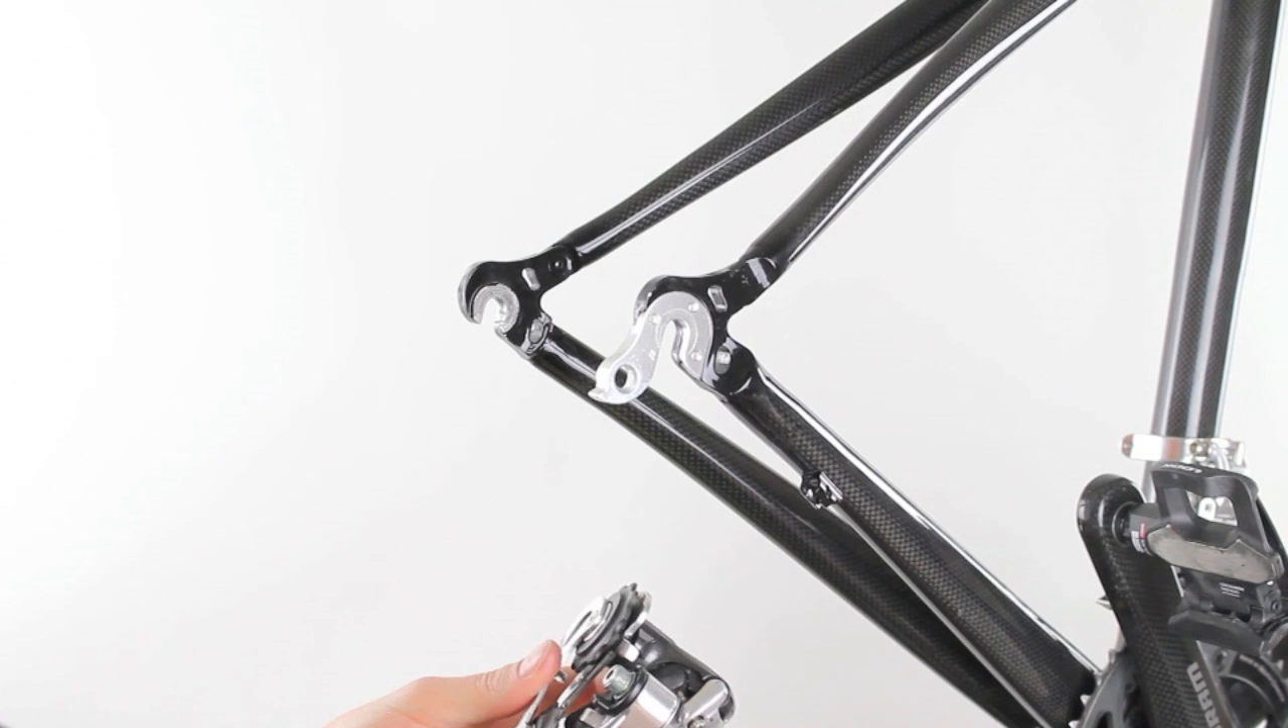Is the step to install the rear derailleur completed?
No.